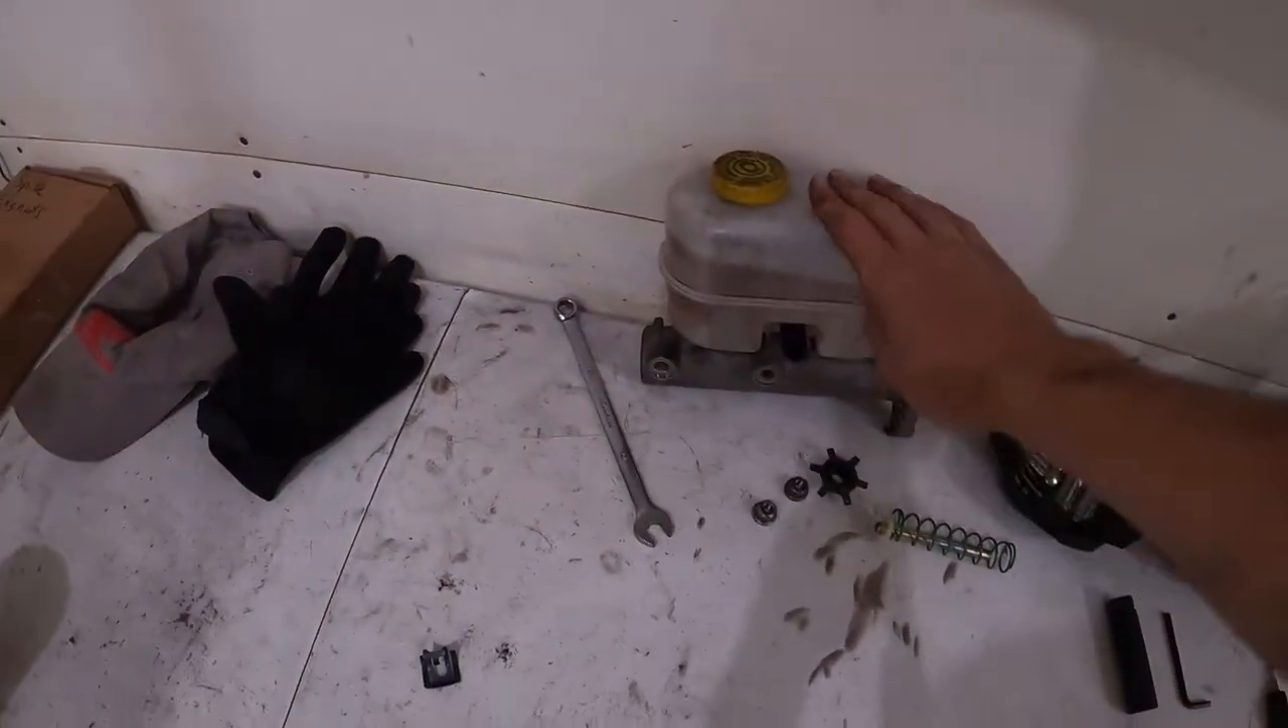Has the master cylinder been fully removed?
Yes.